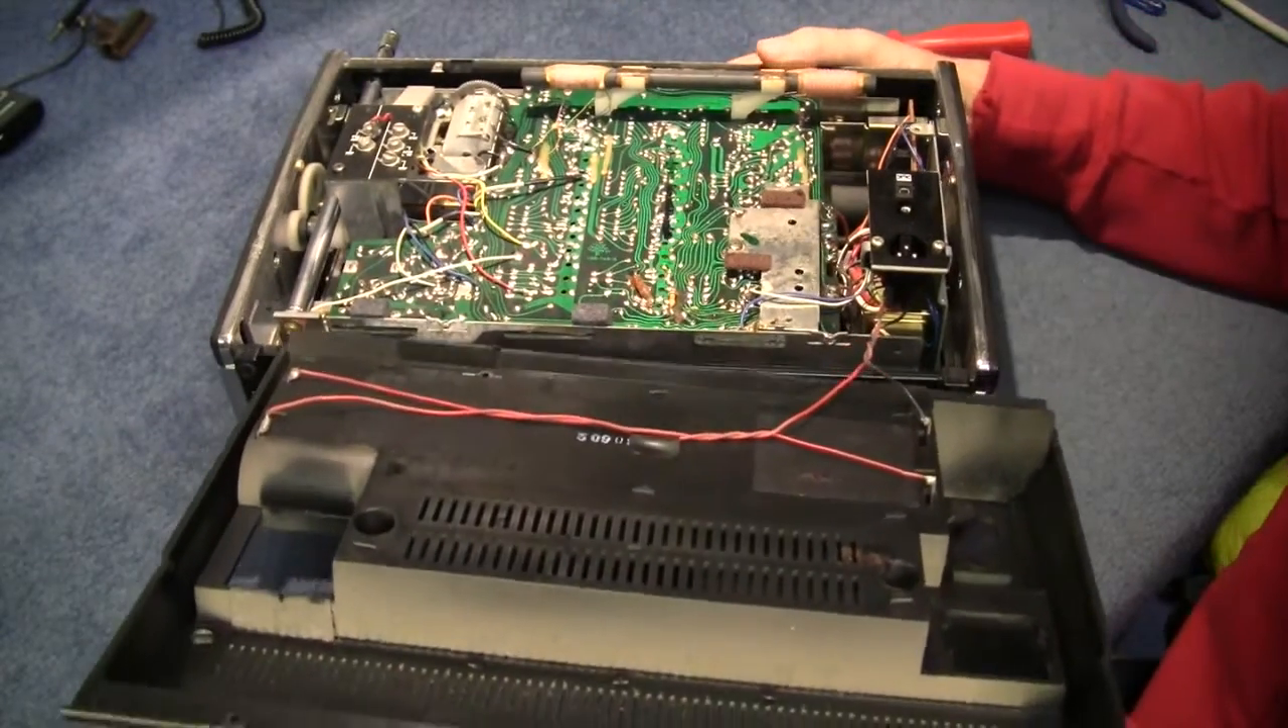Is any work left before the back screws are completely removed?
No.